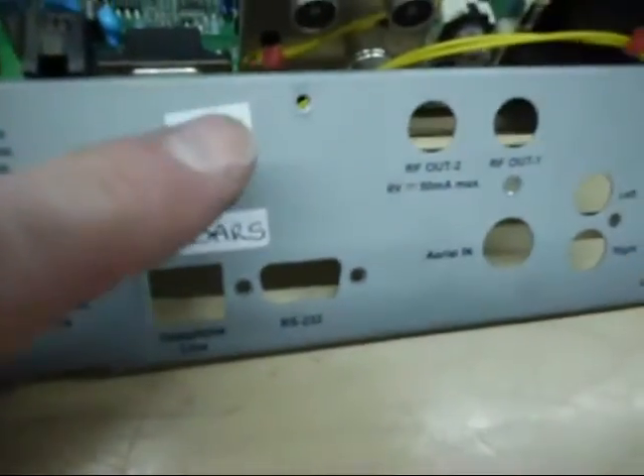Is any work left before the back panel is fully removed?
No.